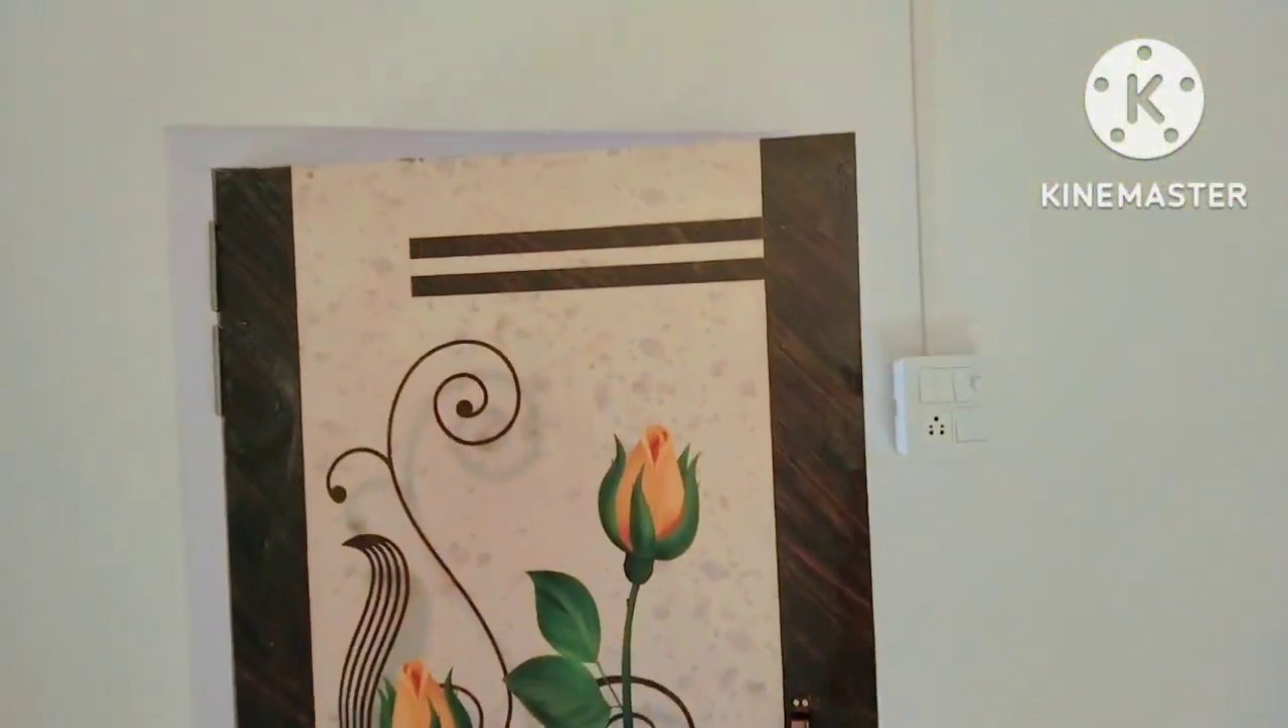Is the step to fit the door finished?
Yes.